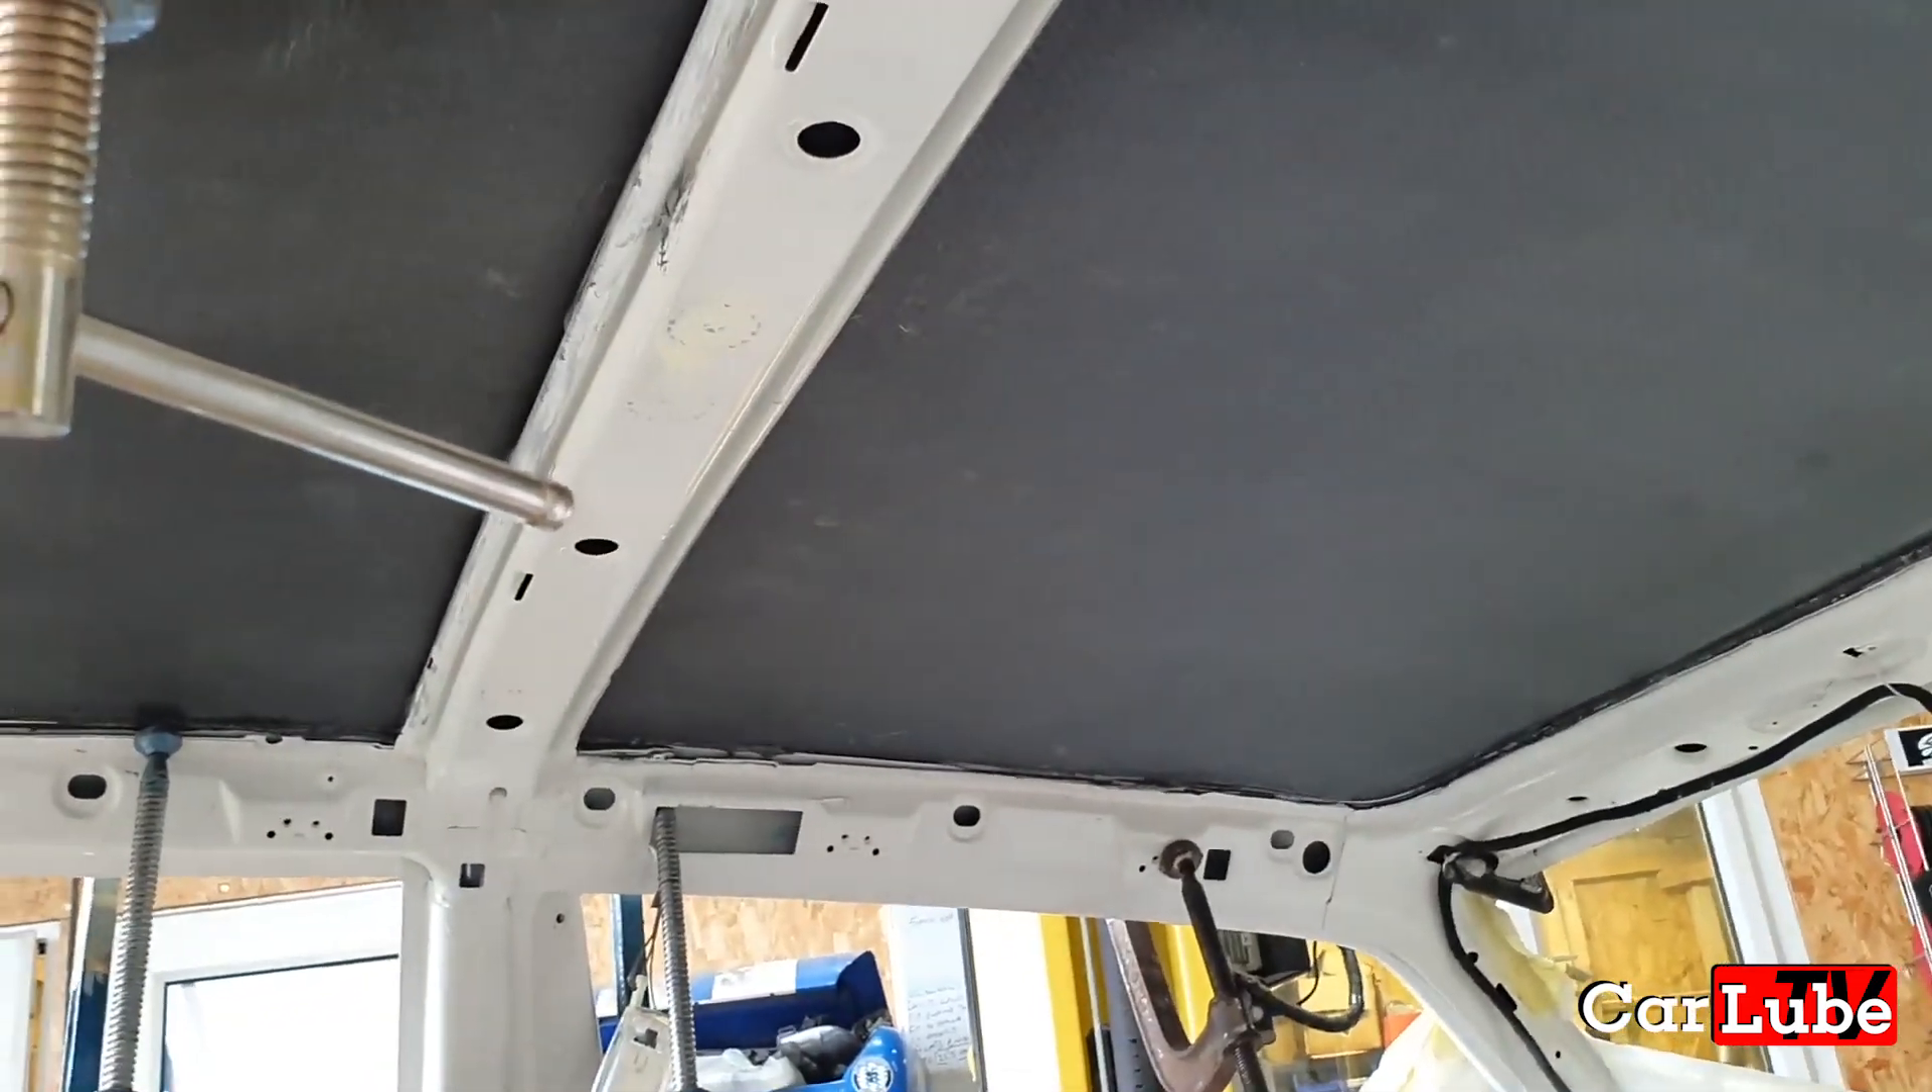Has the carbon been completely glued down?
Yes.